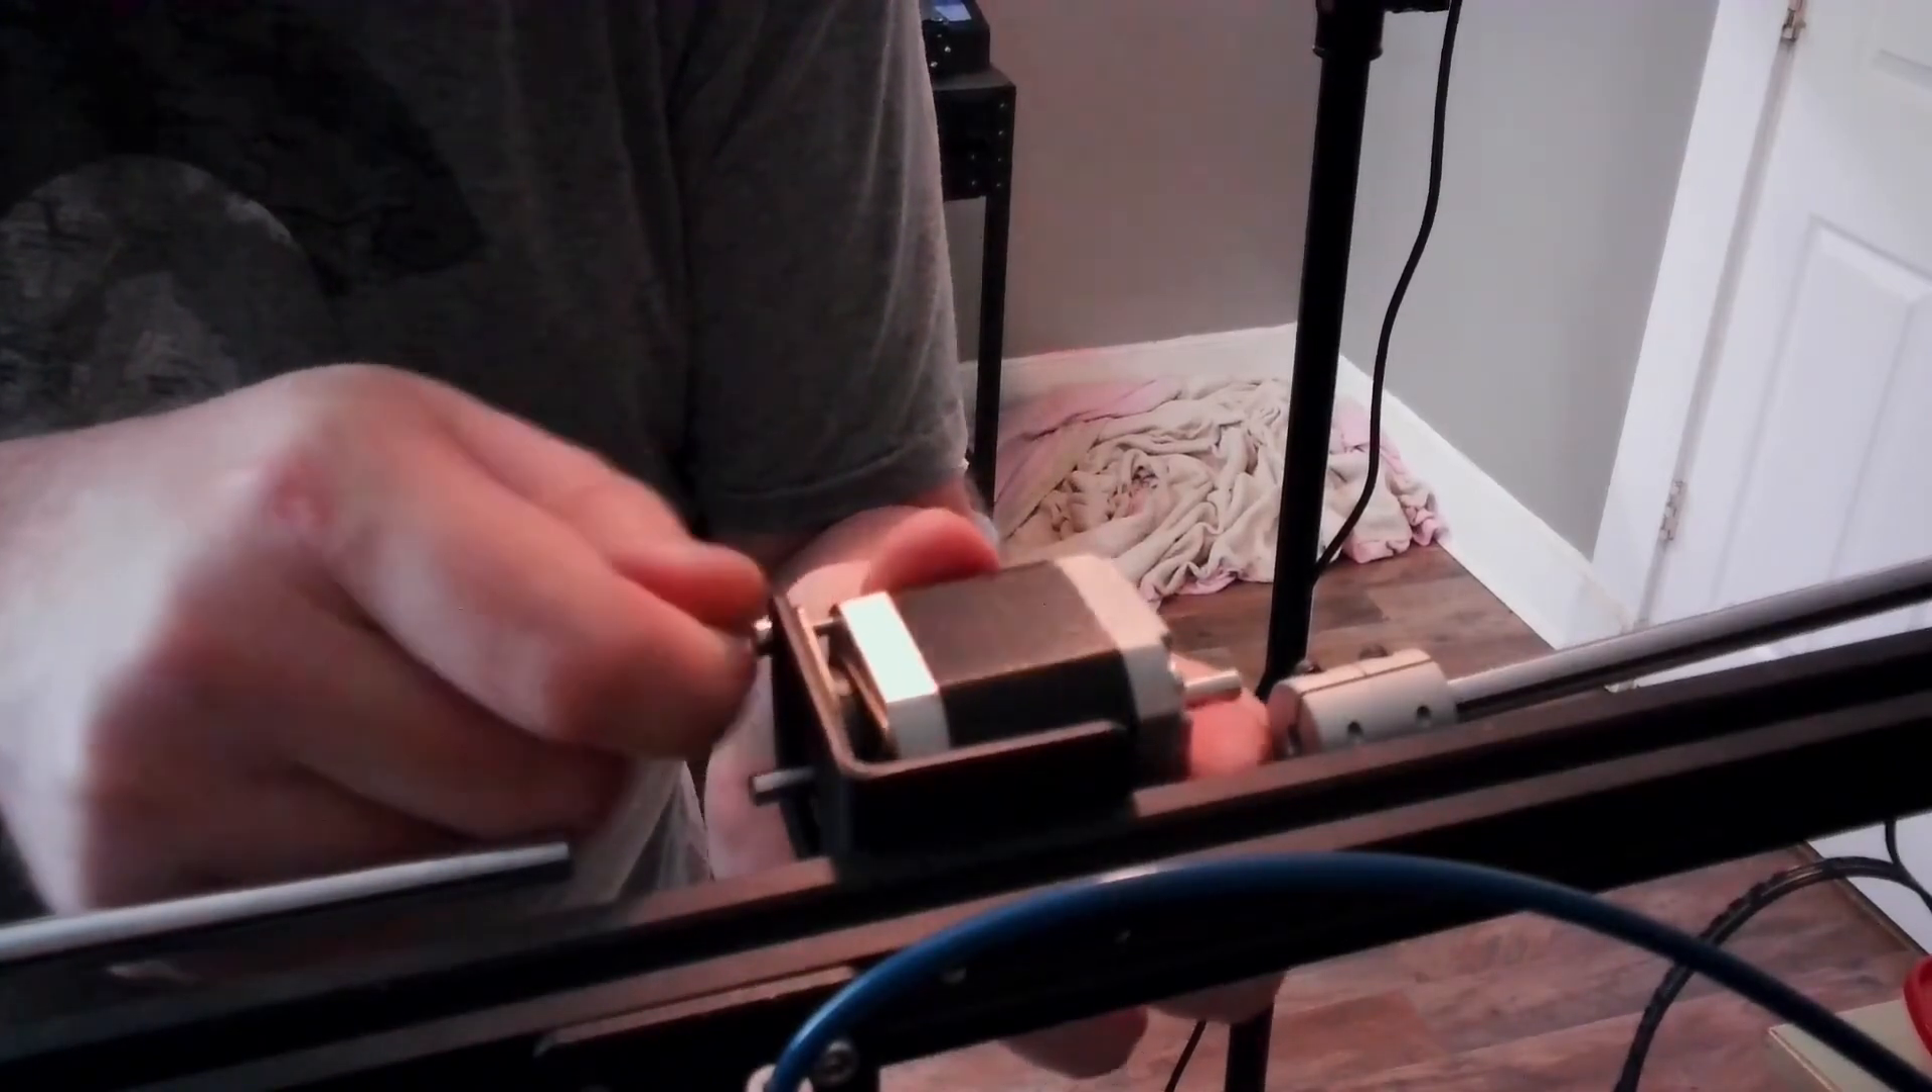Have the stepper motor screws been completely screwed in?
No.